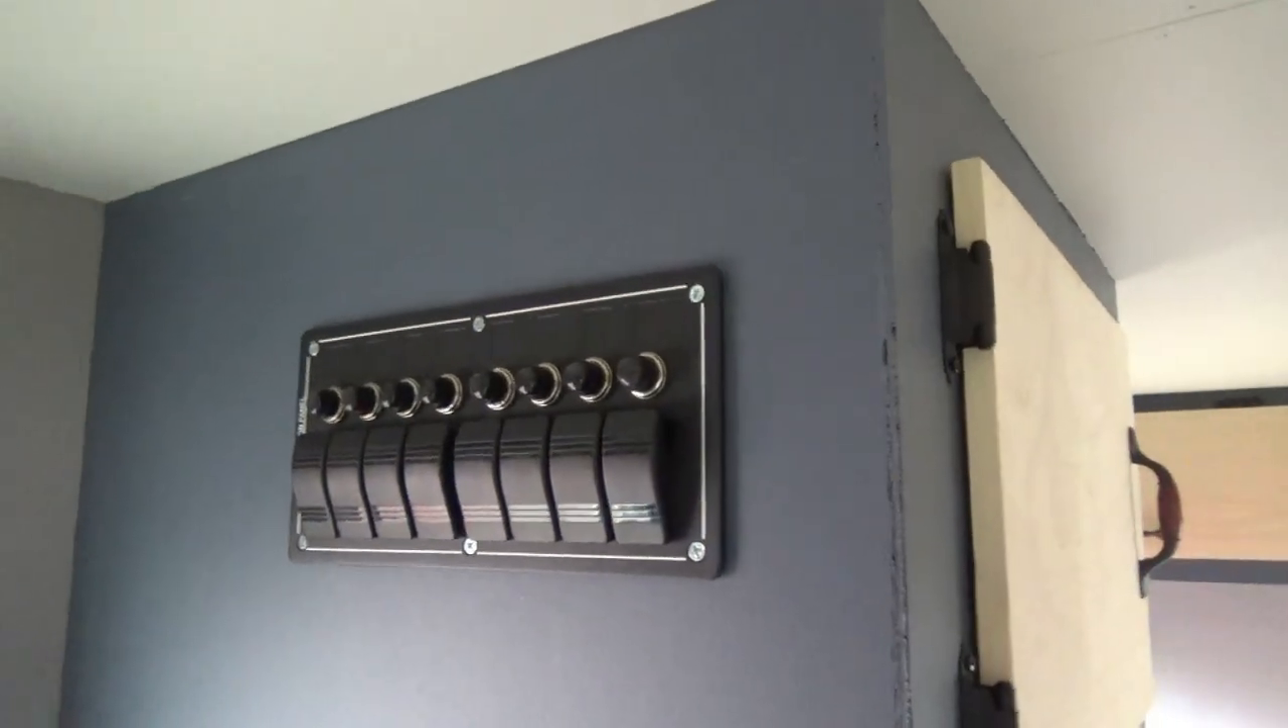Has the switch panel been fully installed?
Yes.